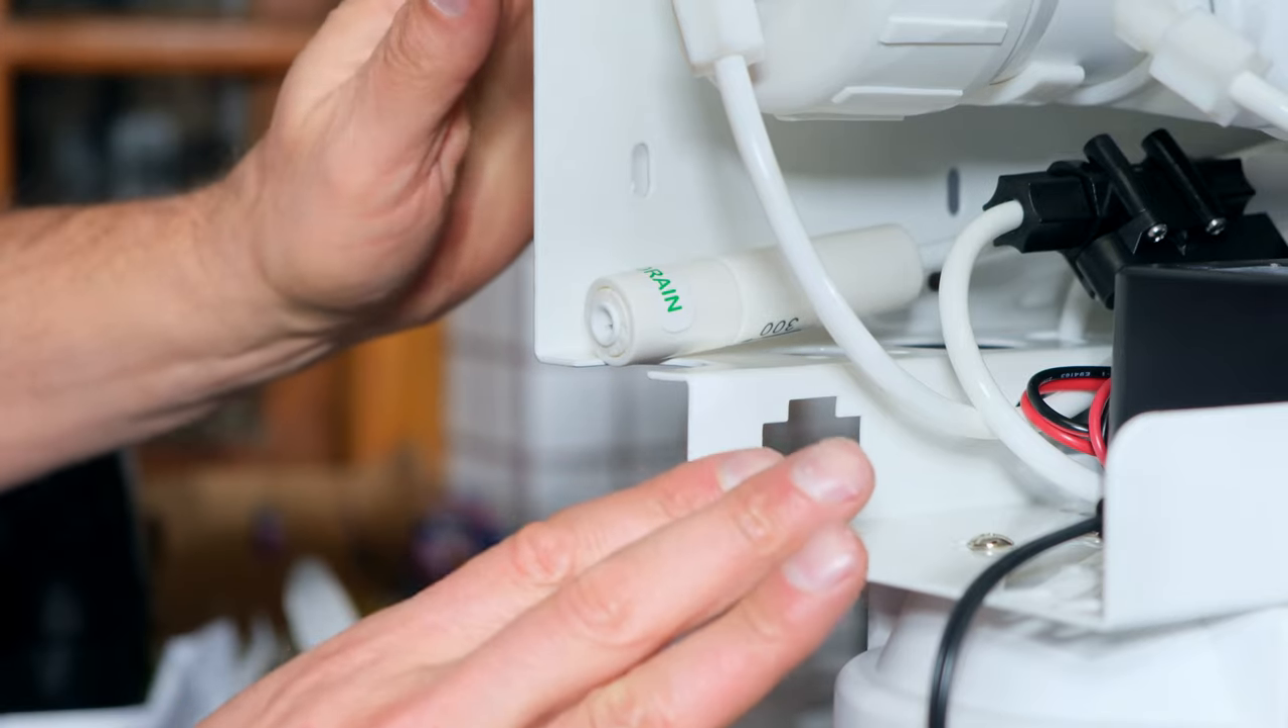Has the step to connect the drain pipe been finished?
No.